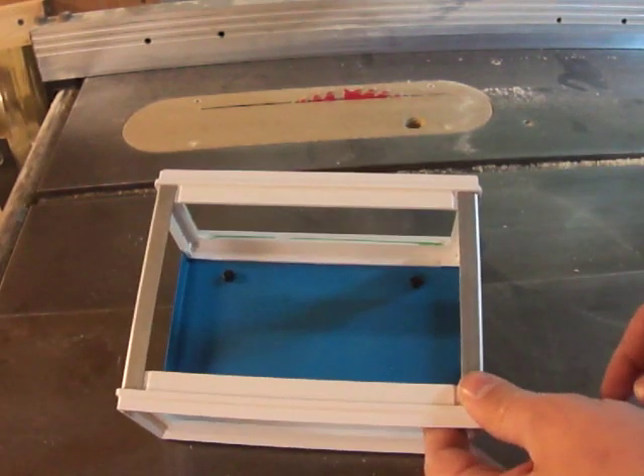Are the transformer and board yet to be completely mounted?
Yes.